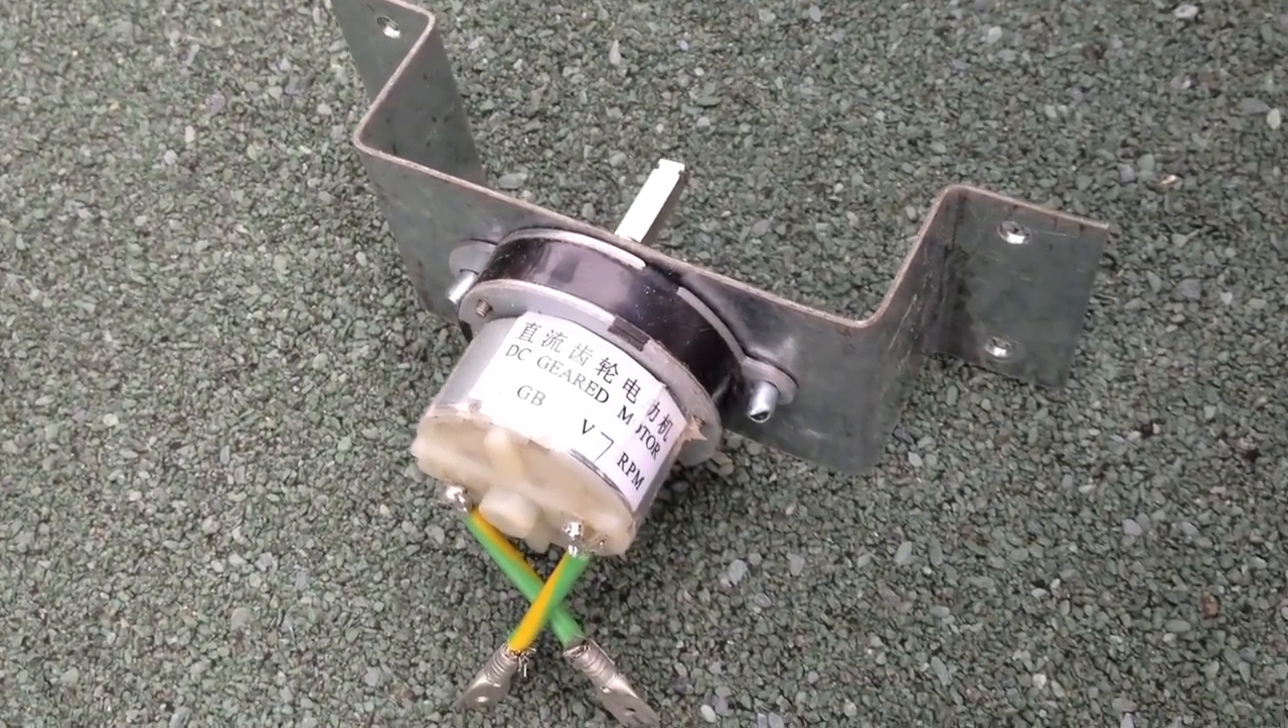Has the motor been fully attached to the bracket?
Yes.